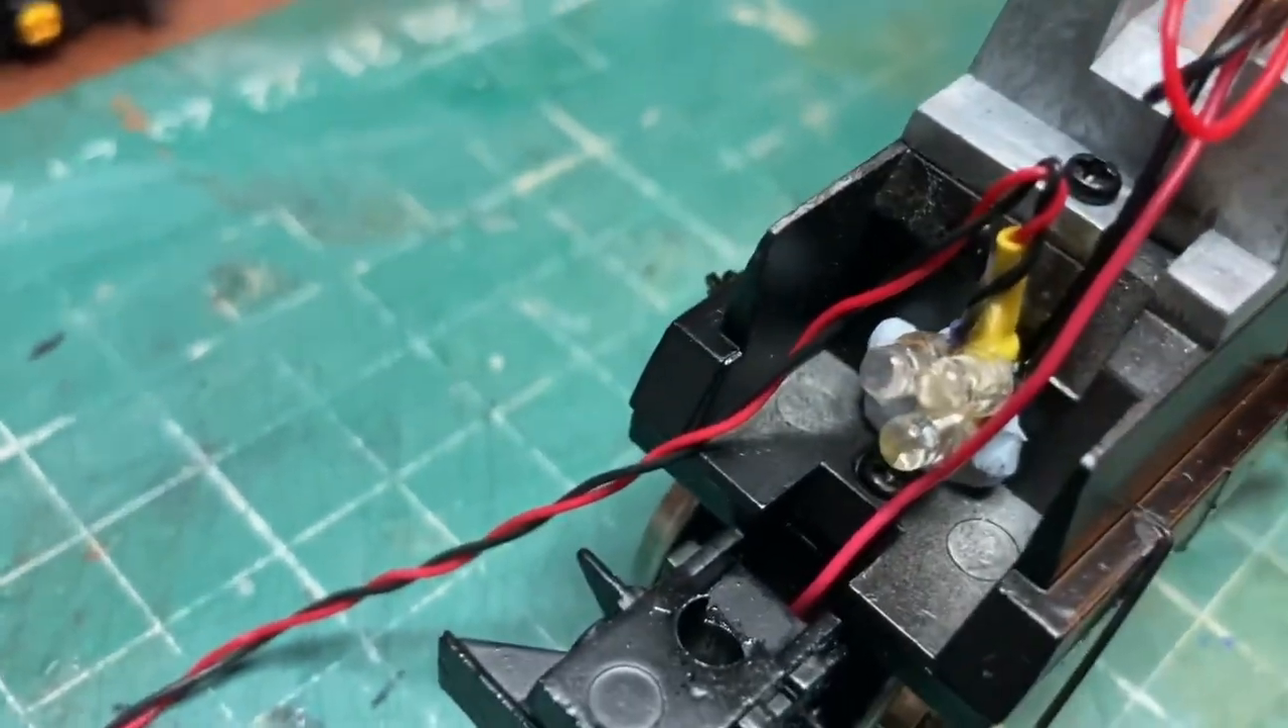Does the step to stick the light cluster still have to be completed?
No.